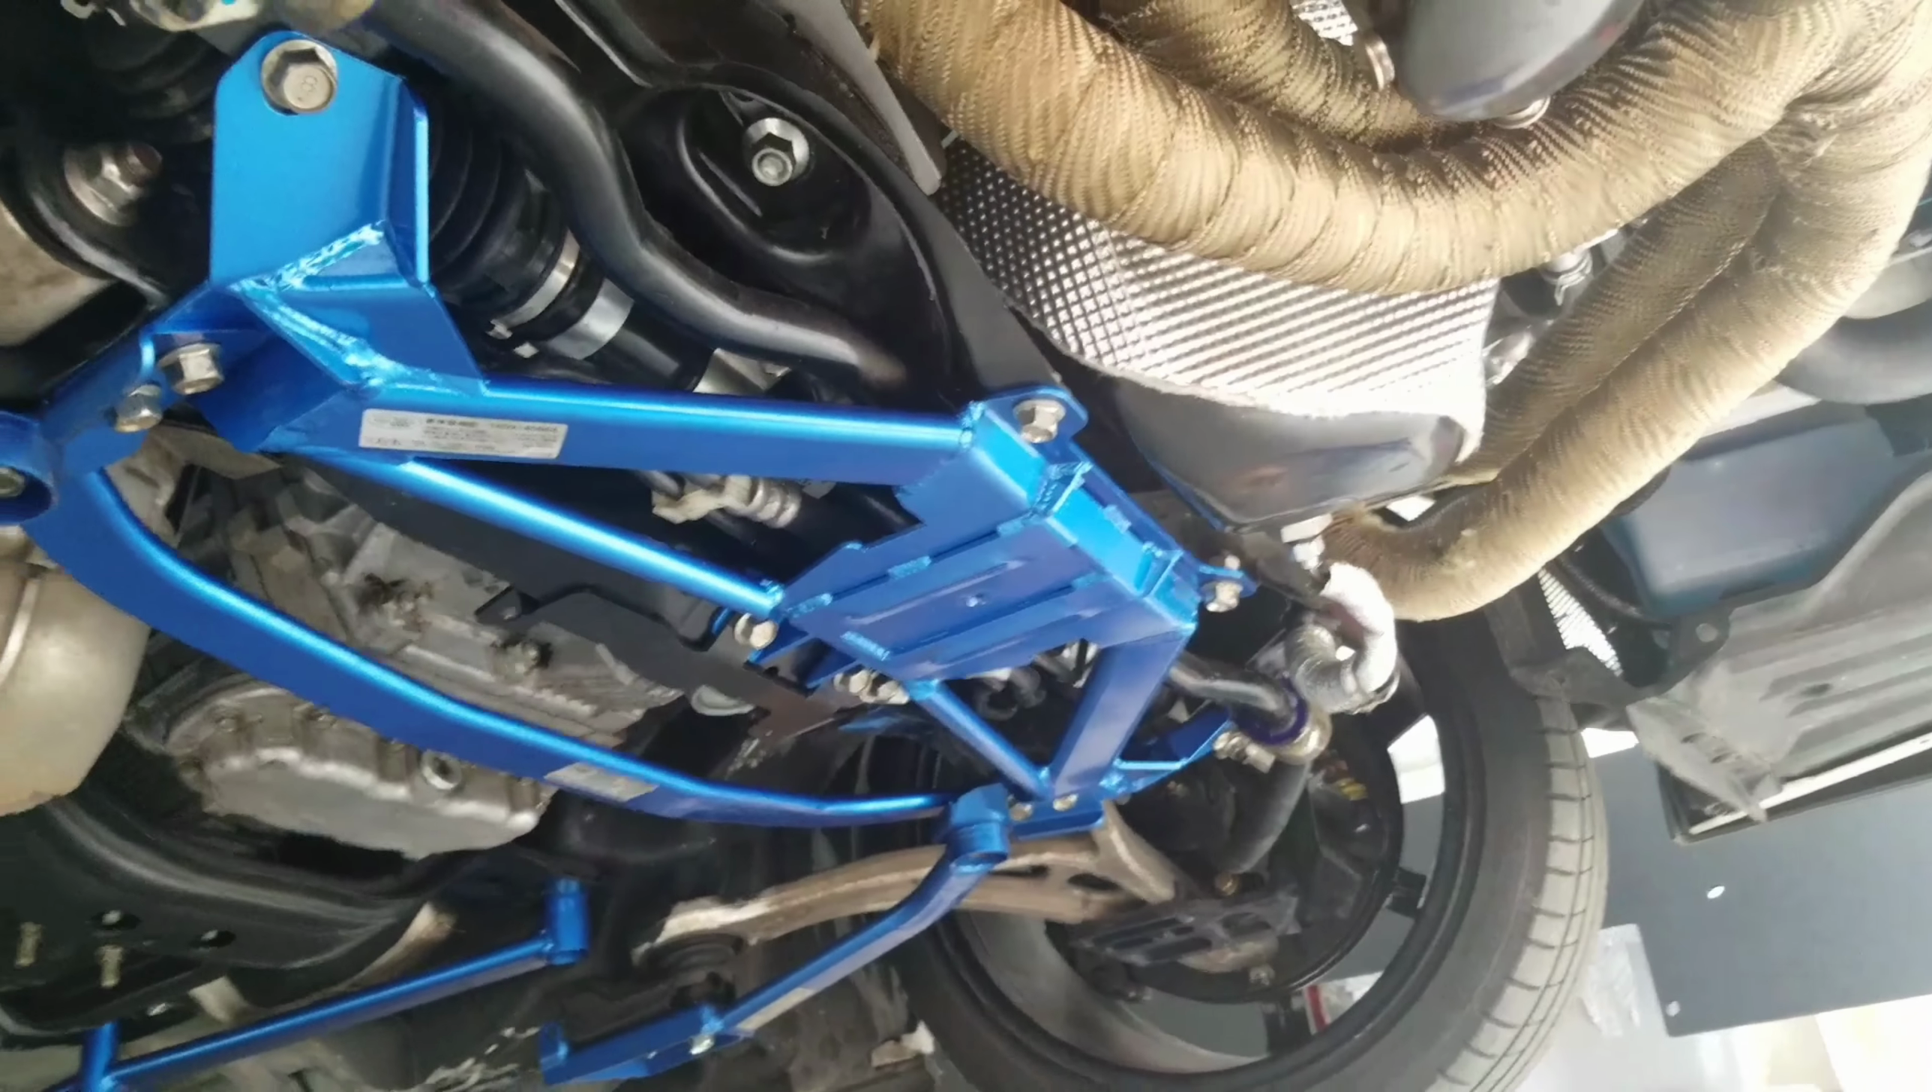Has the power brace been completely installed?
Yes.